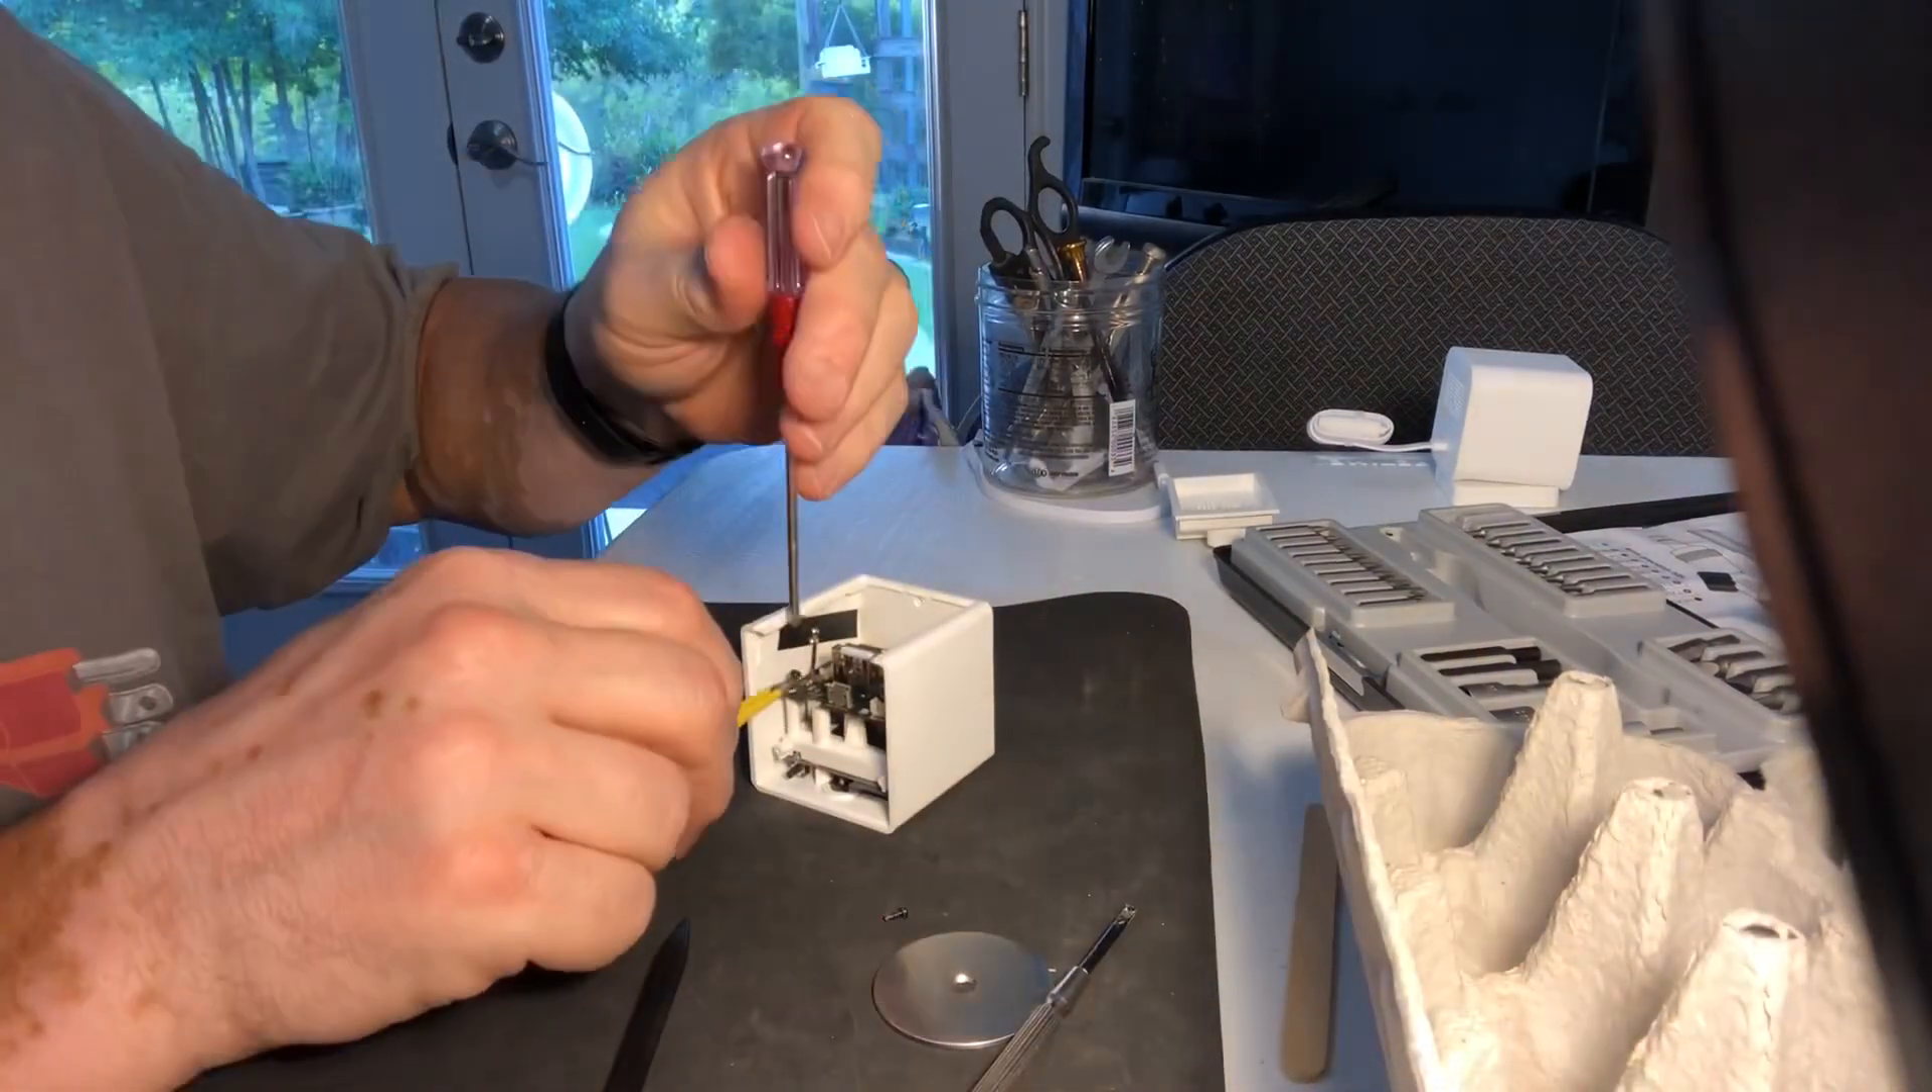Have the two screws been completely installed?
No.